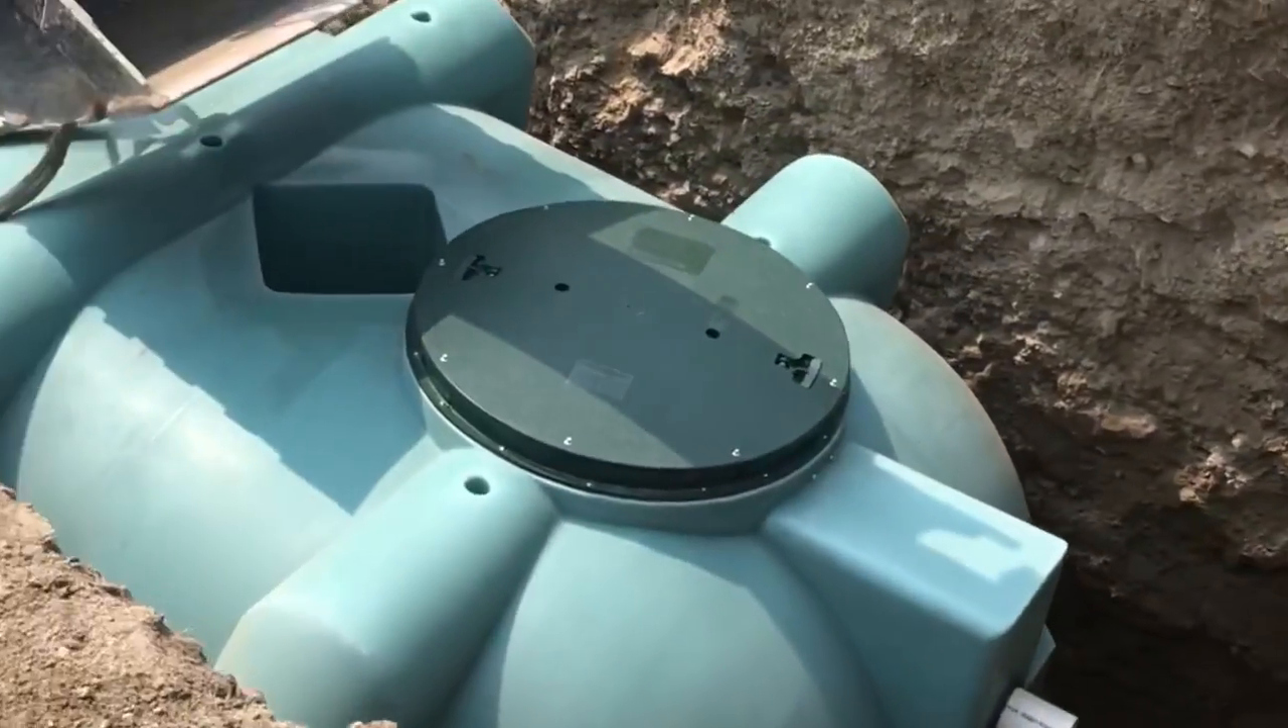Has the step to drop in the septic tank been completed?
Yes.